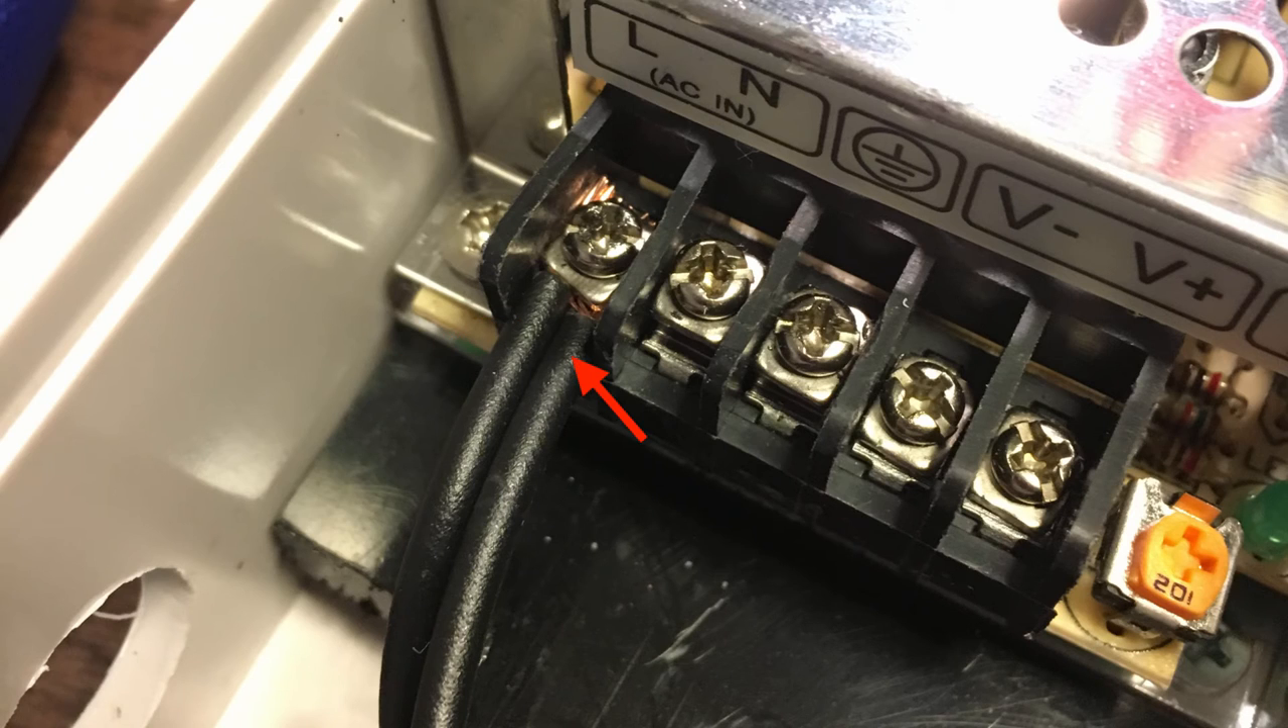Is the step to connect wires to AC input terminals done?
No.